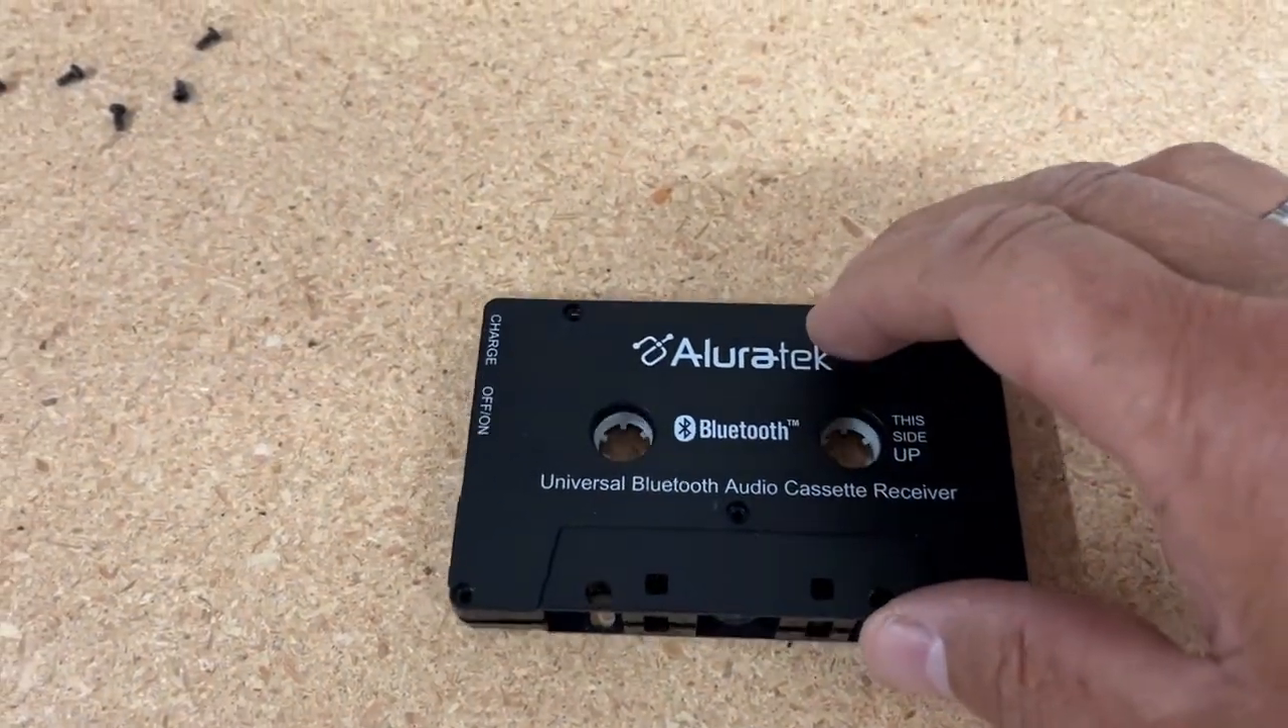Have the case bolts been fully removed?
Yes.